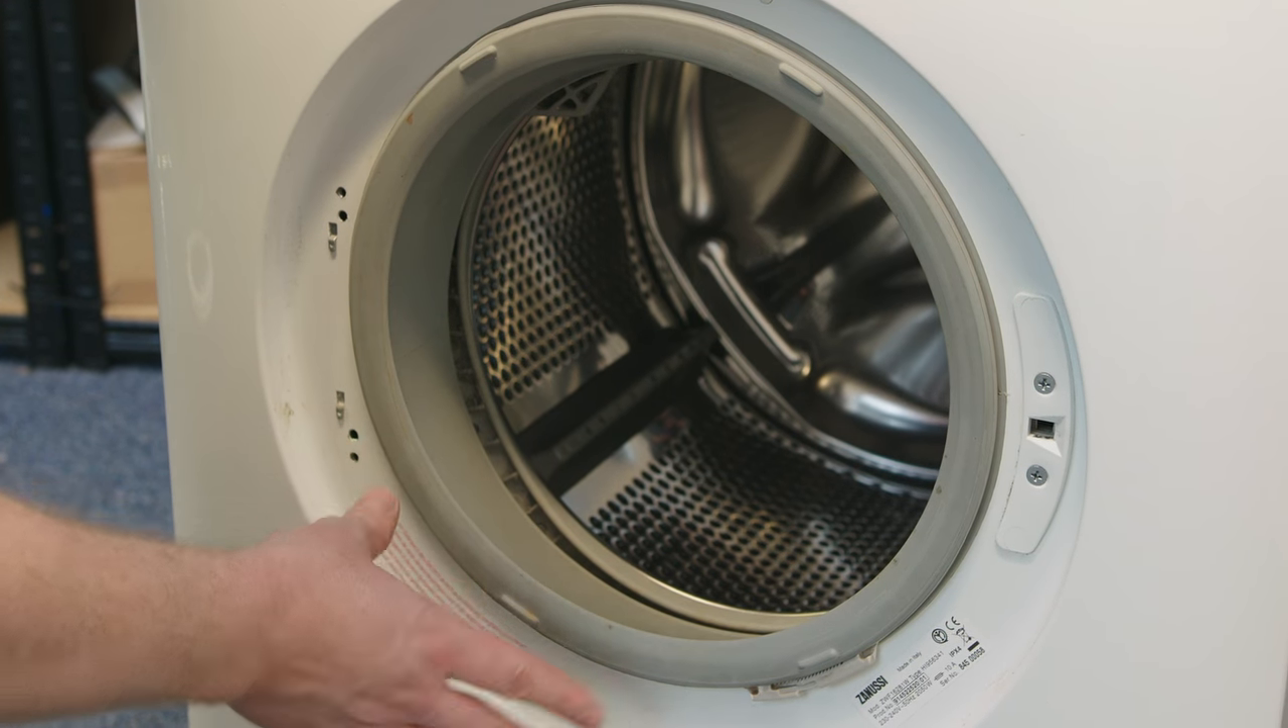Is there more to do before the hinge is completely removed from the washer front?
No.